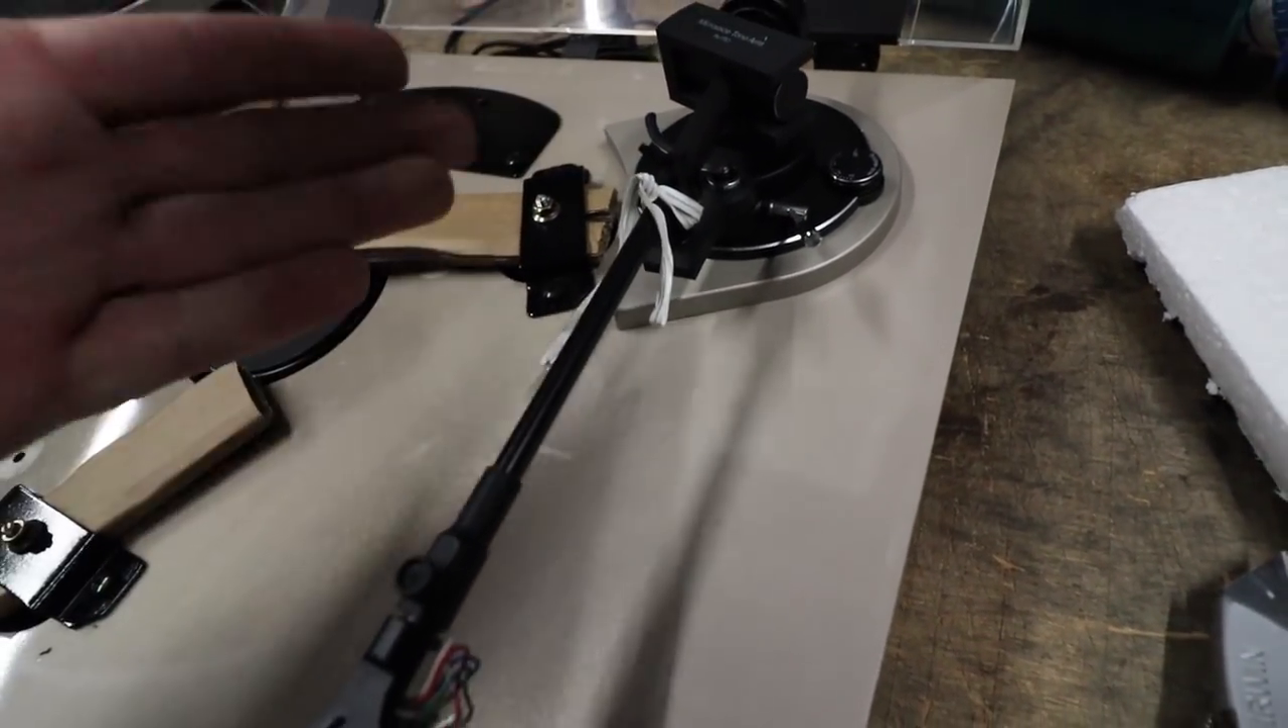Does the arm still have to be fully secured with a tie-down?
No.